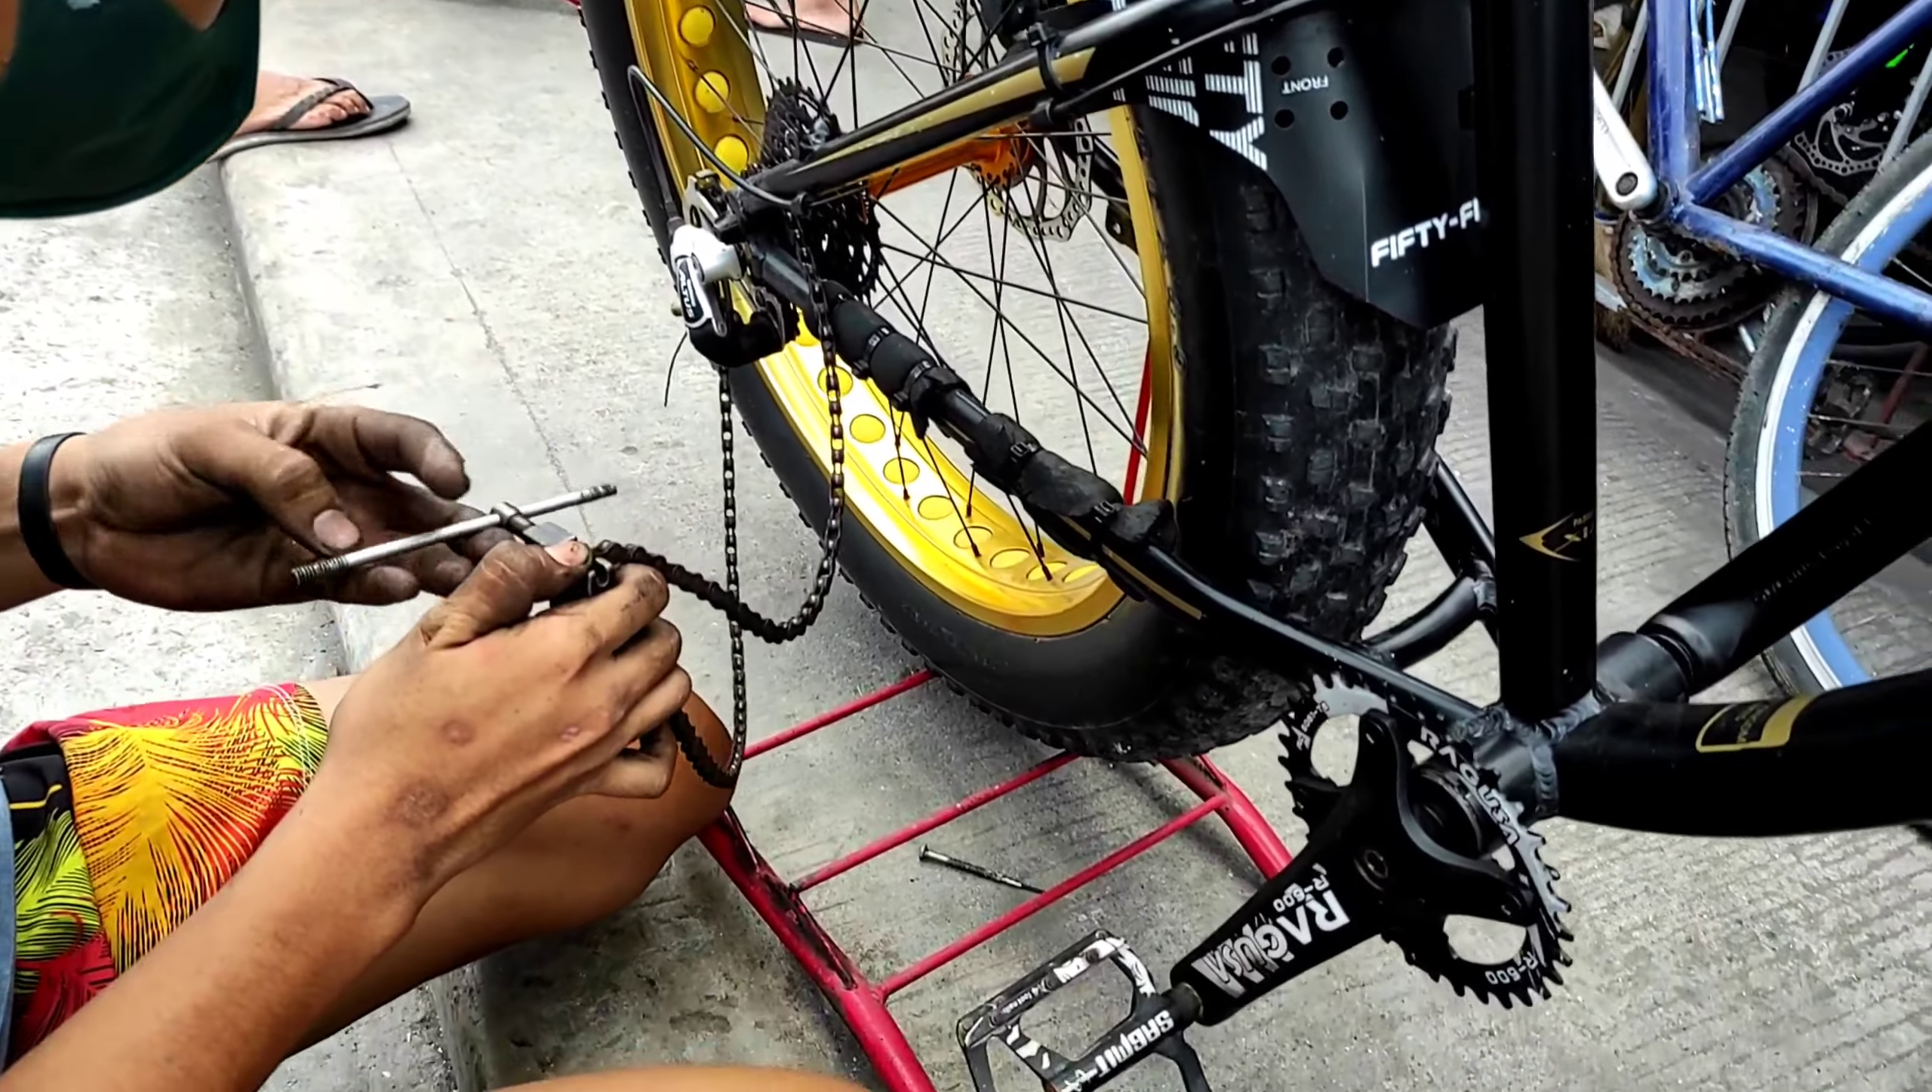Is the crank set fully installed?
Yes.